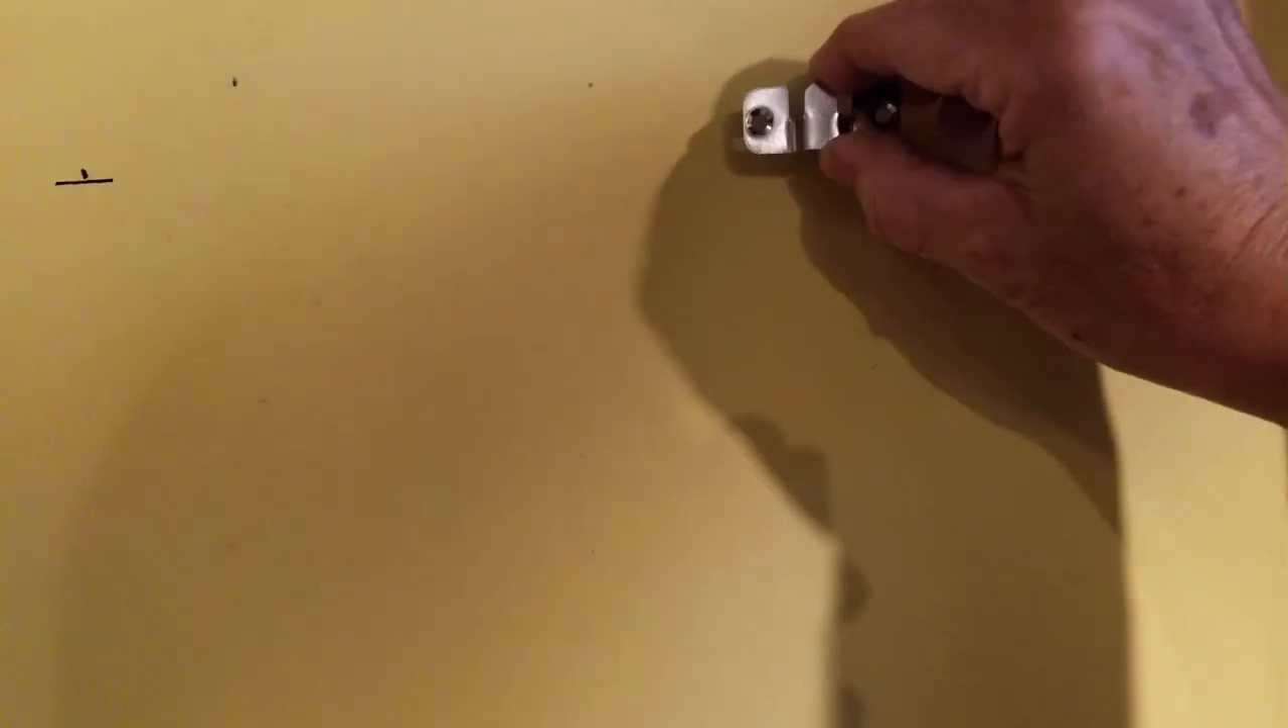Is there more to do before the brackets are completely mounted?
Yes.